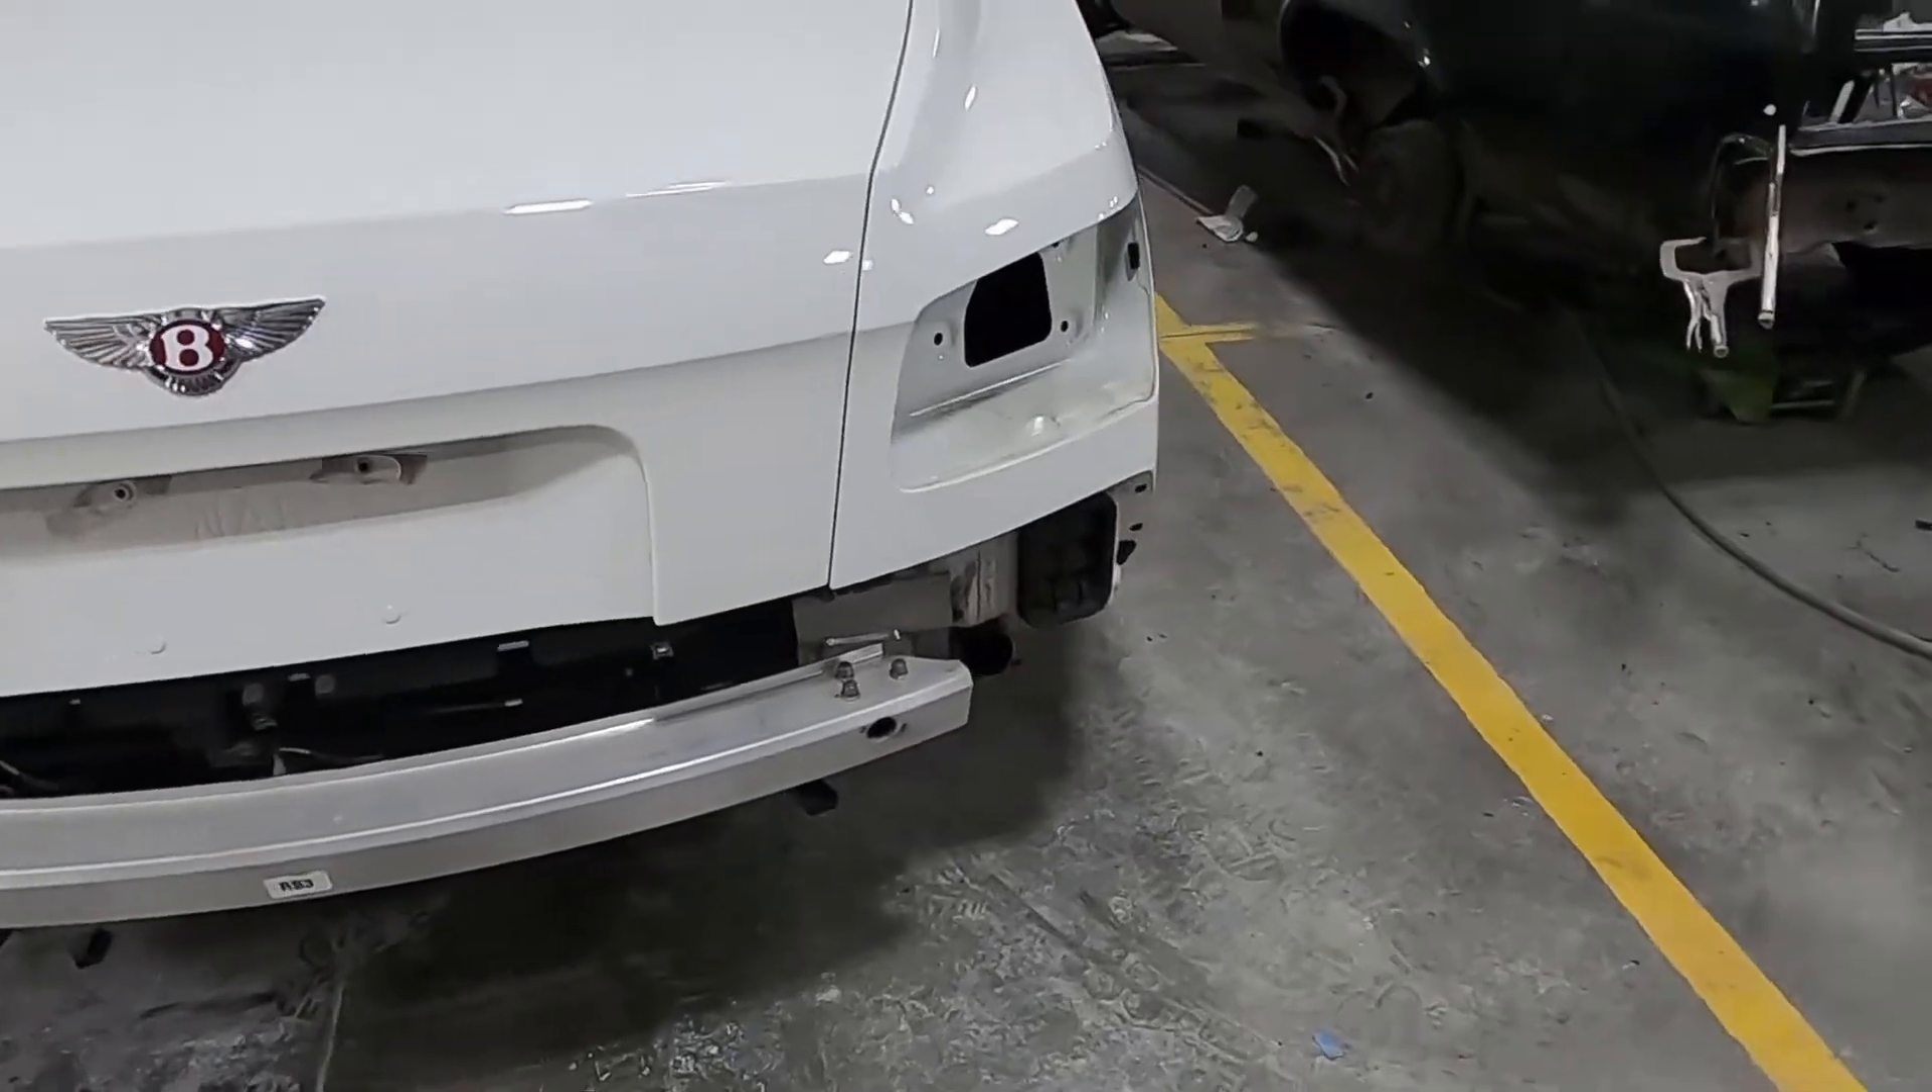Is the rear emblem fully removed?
No.